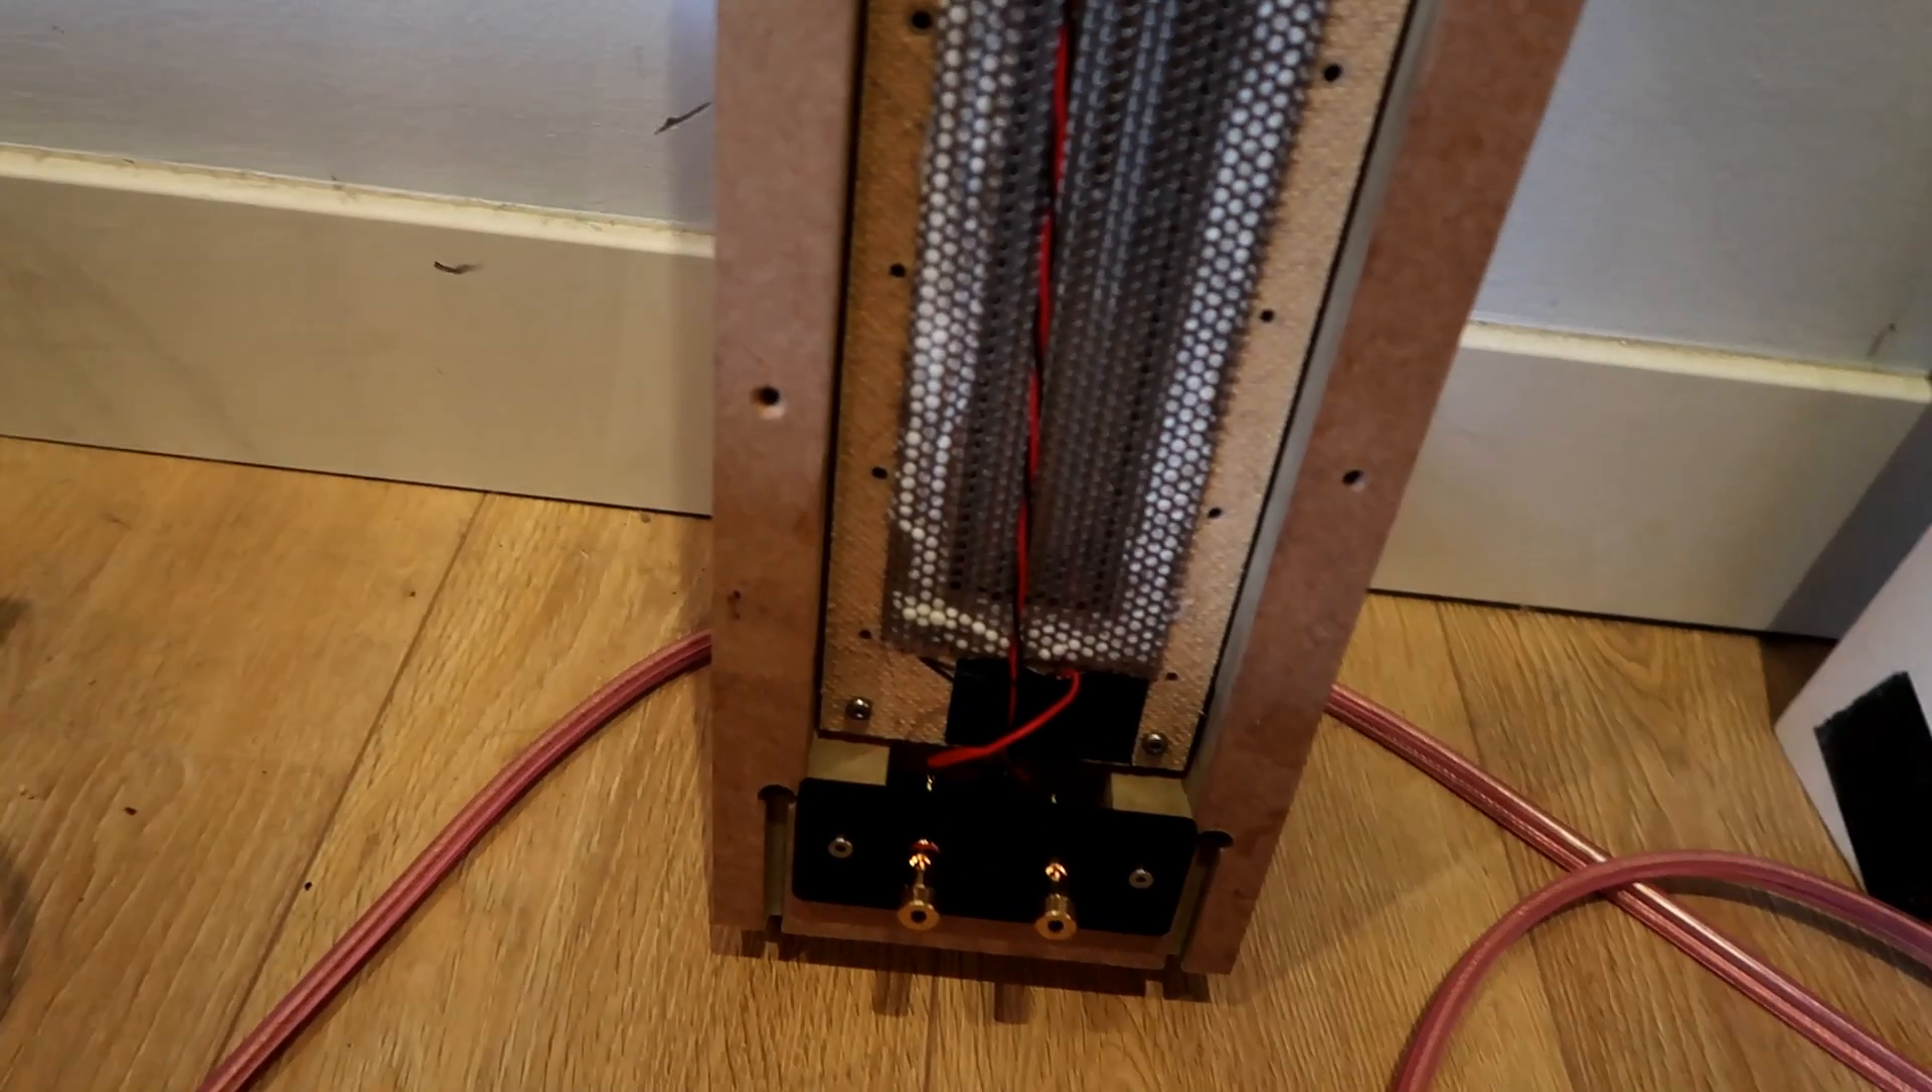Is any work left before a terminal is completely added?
No.